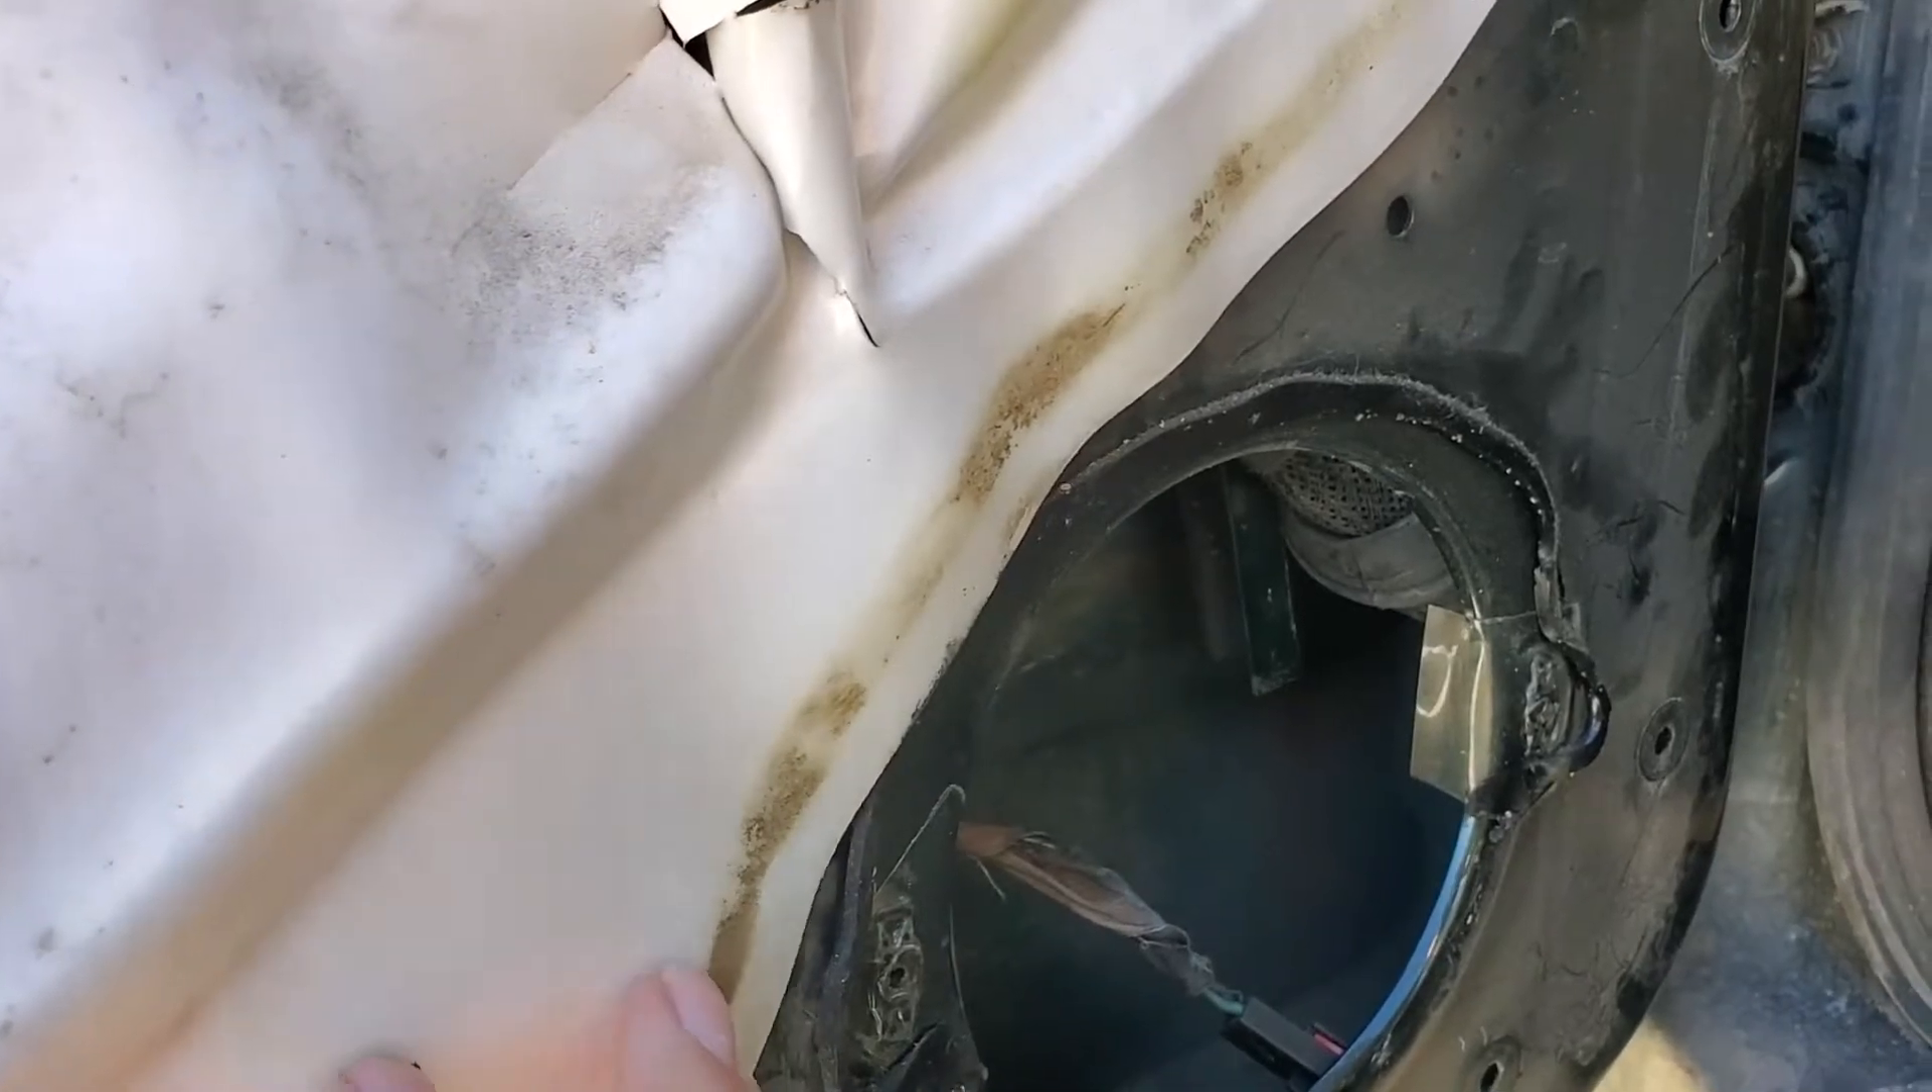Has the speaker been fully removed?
Yes.